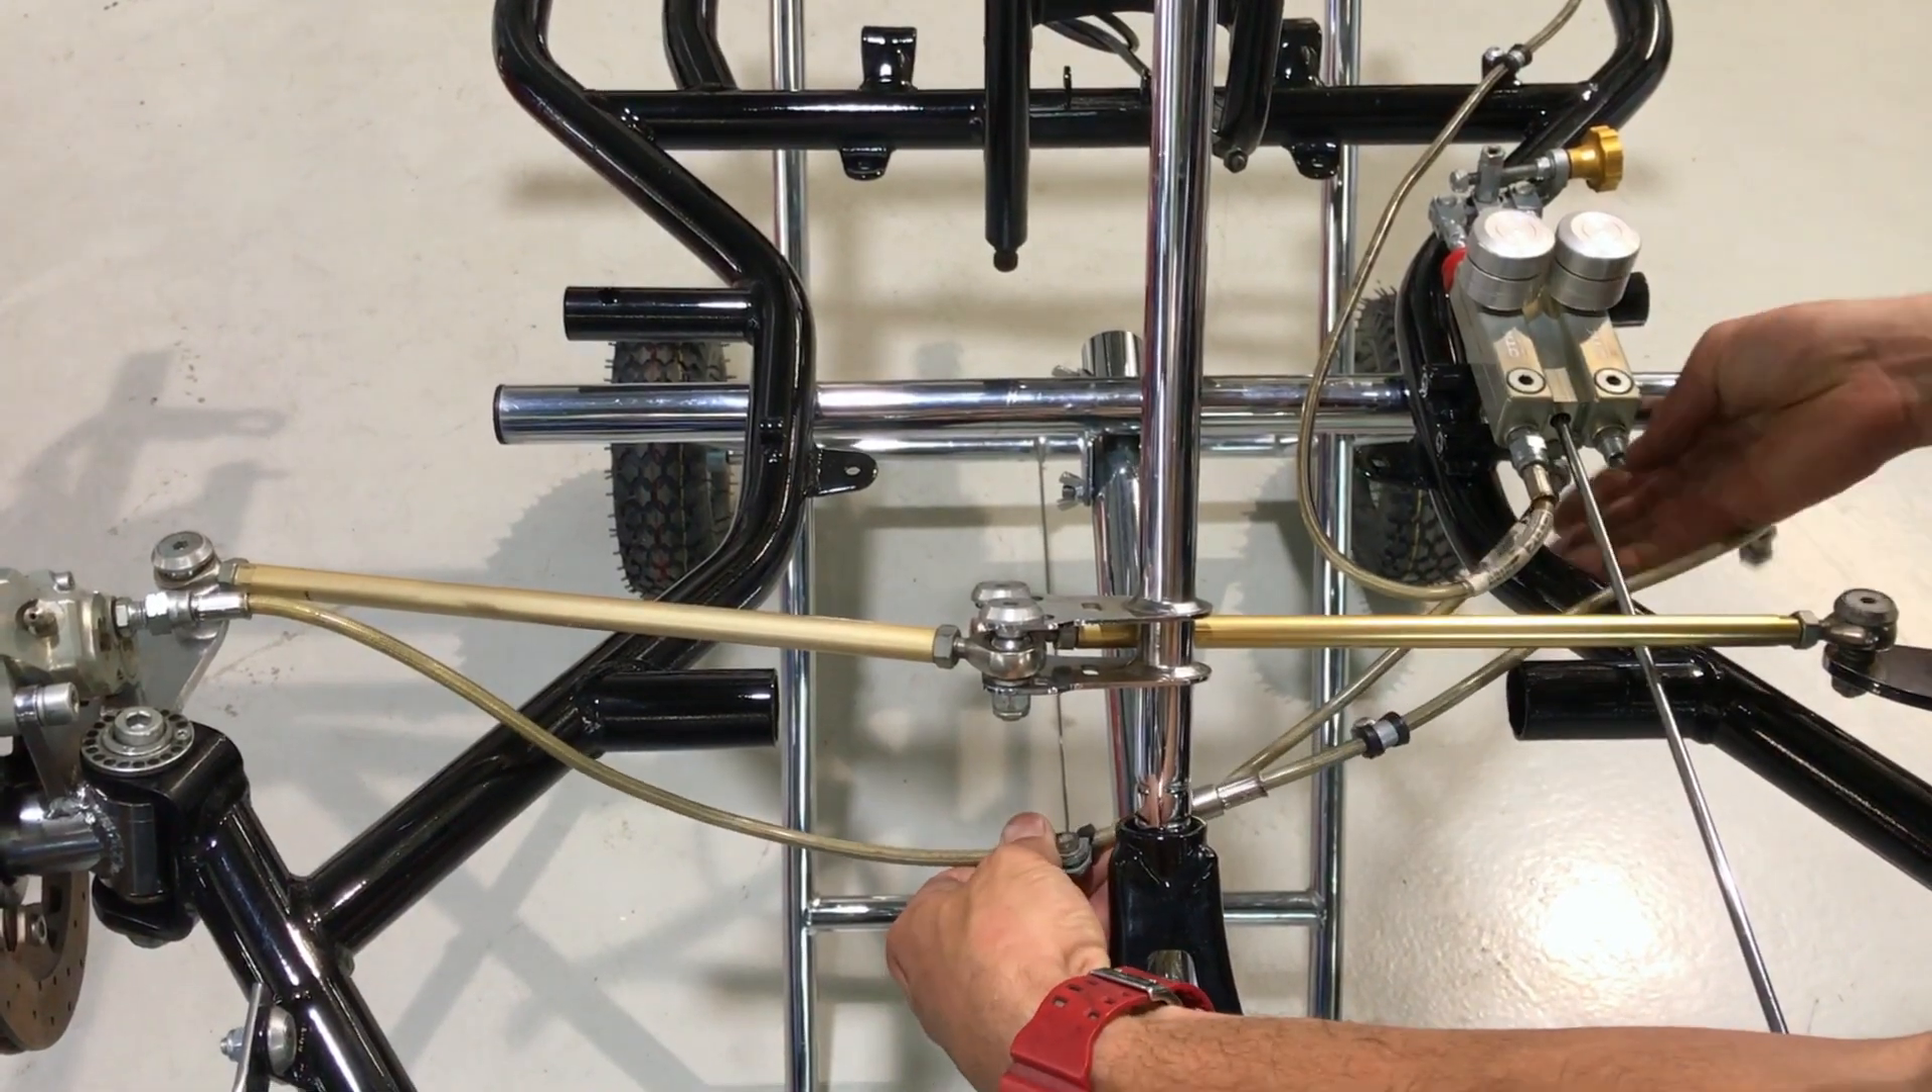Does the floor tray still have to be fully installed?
Yes.